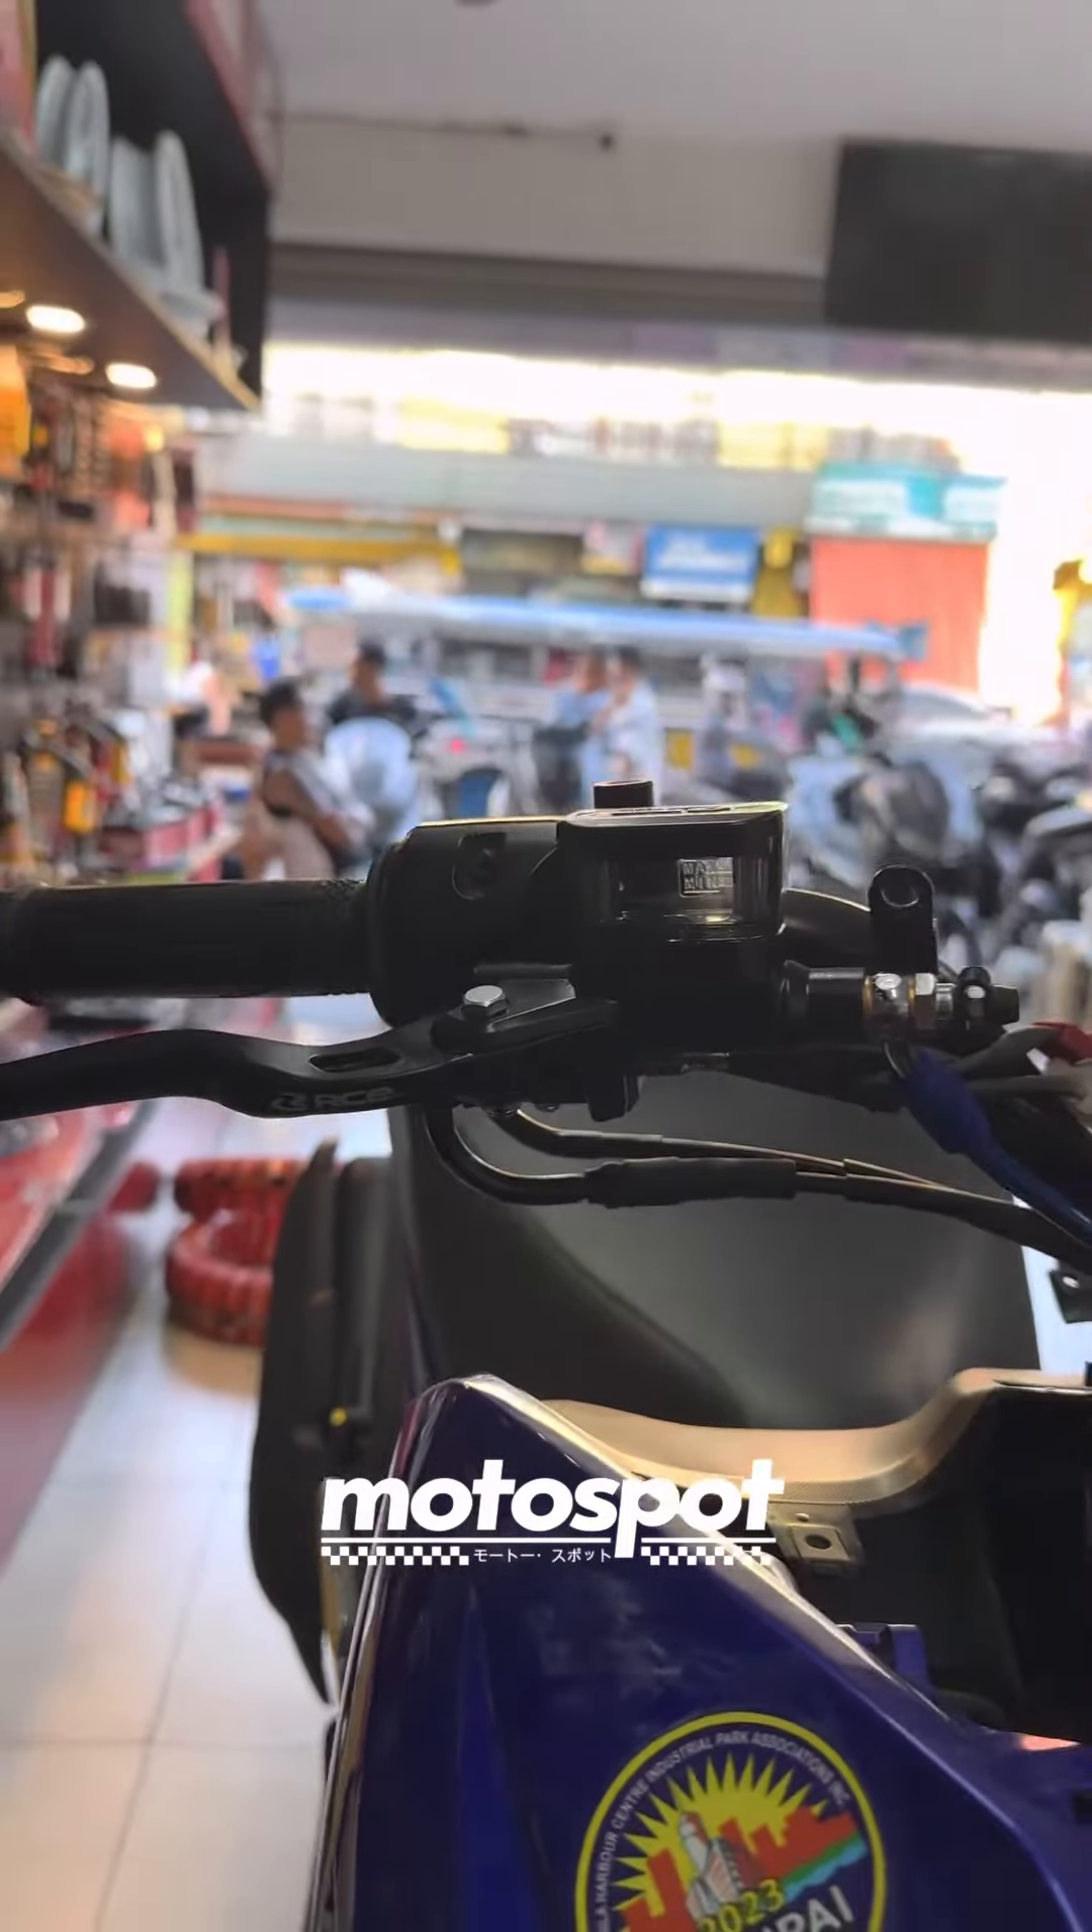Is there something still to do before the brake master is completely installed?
No.